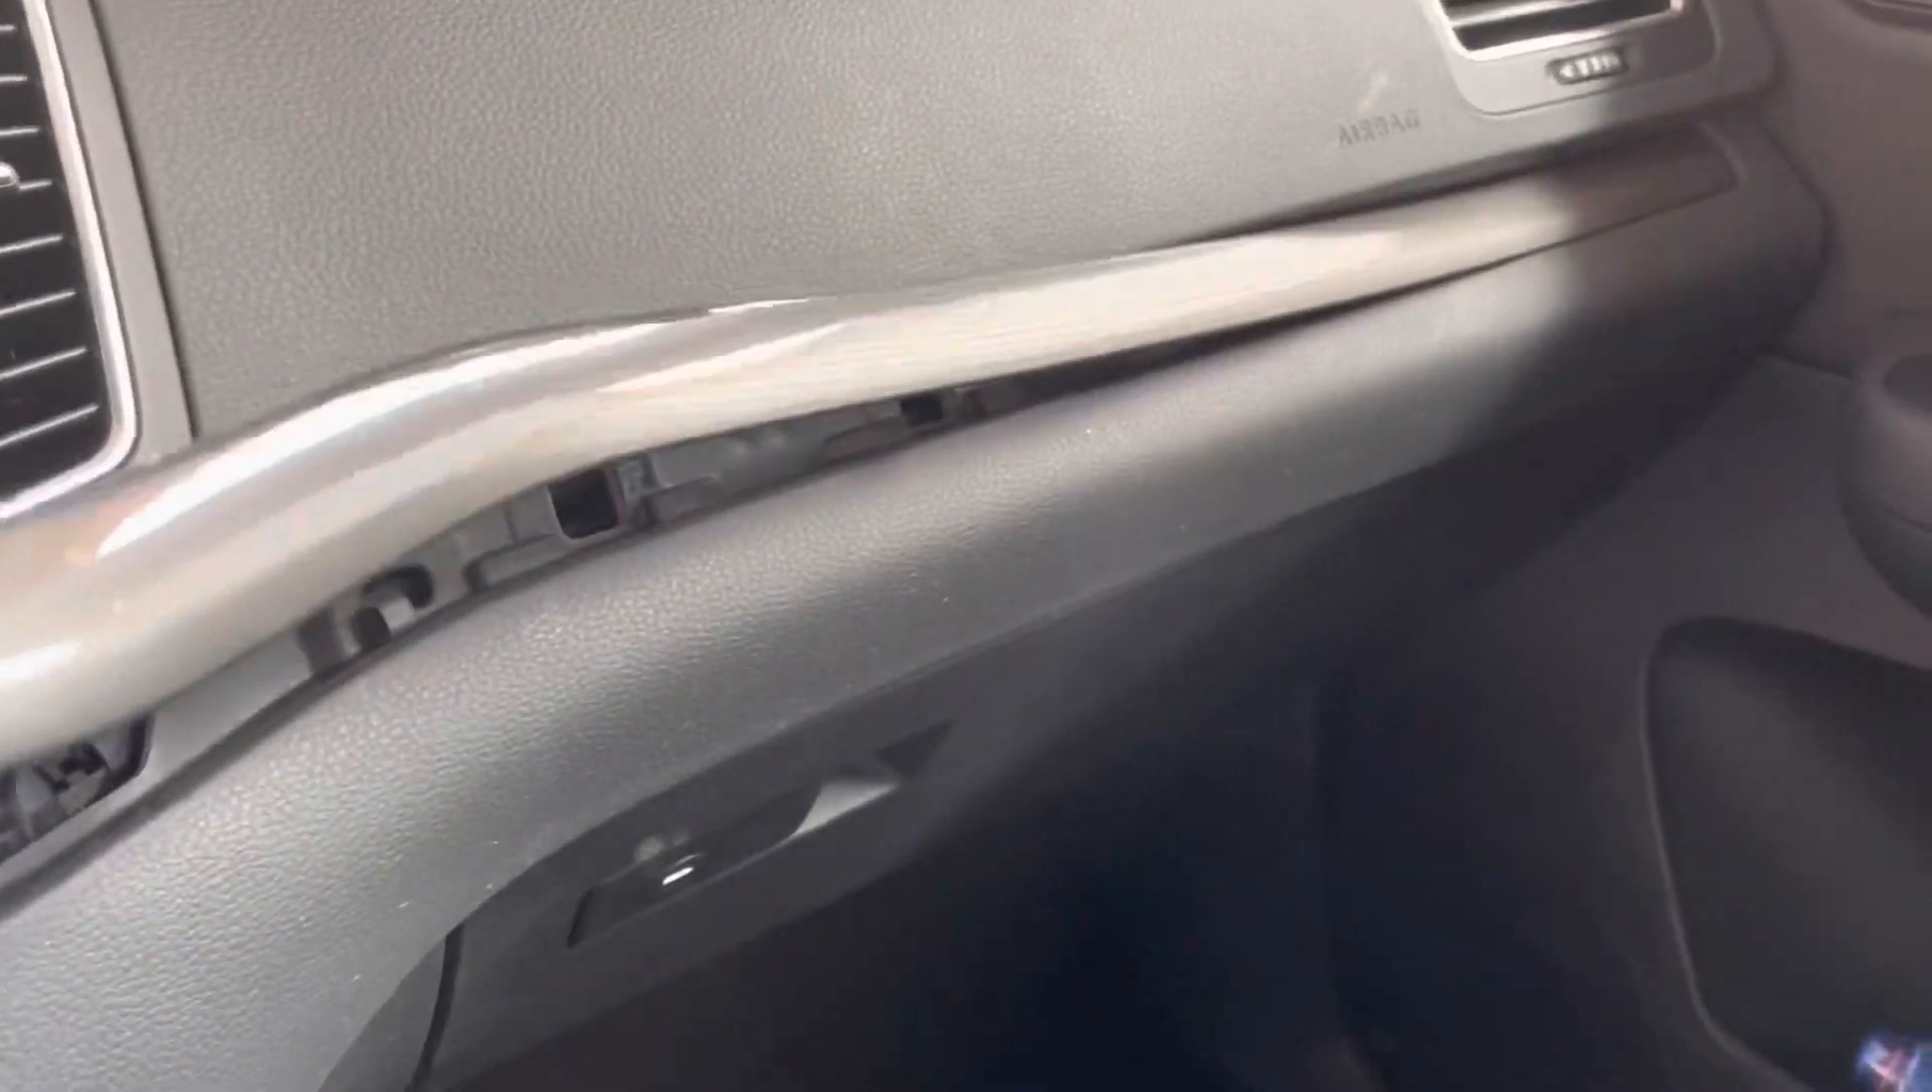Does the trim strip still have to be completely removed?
Yes.